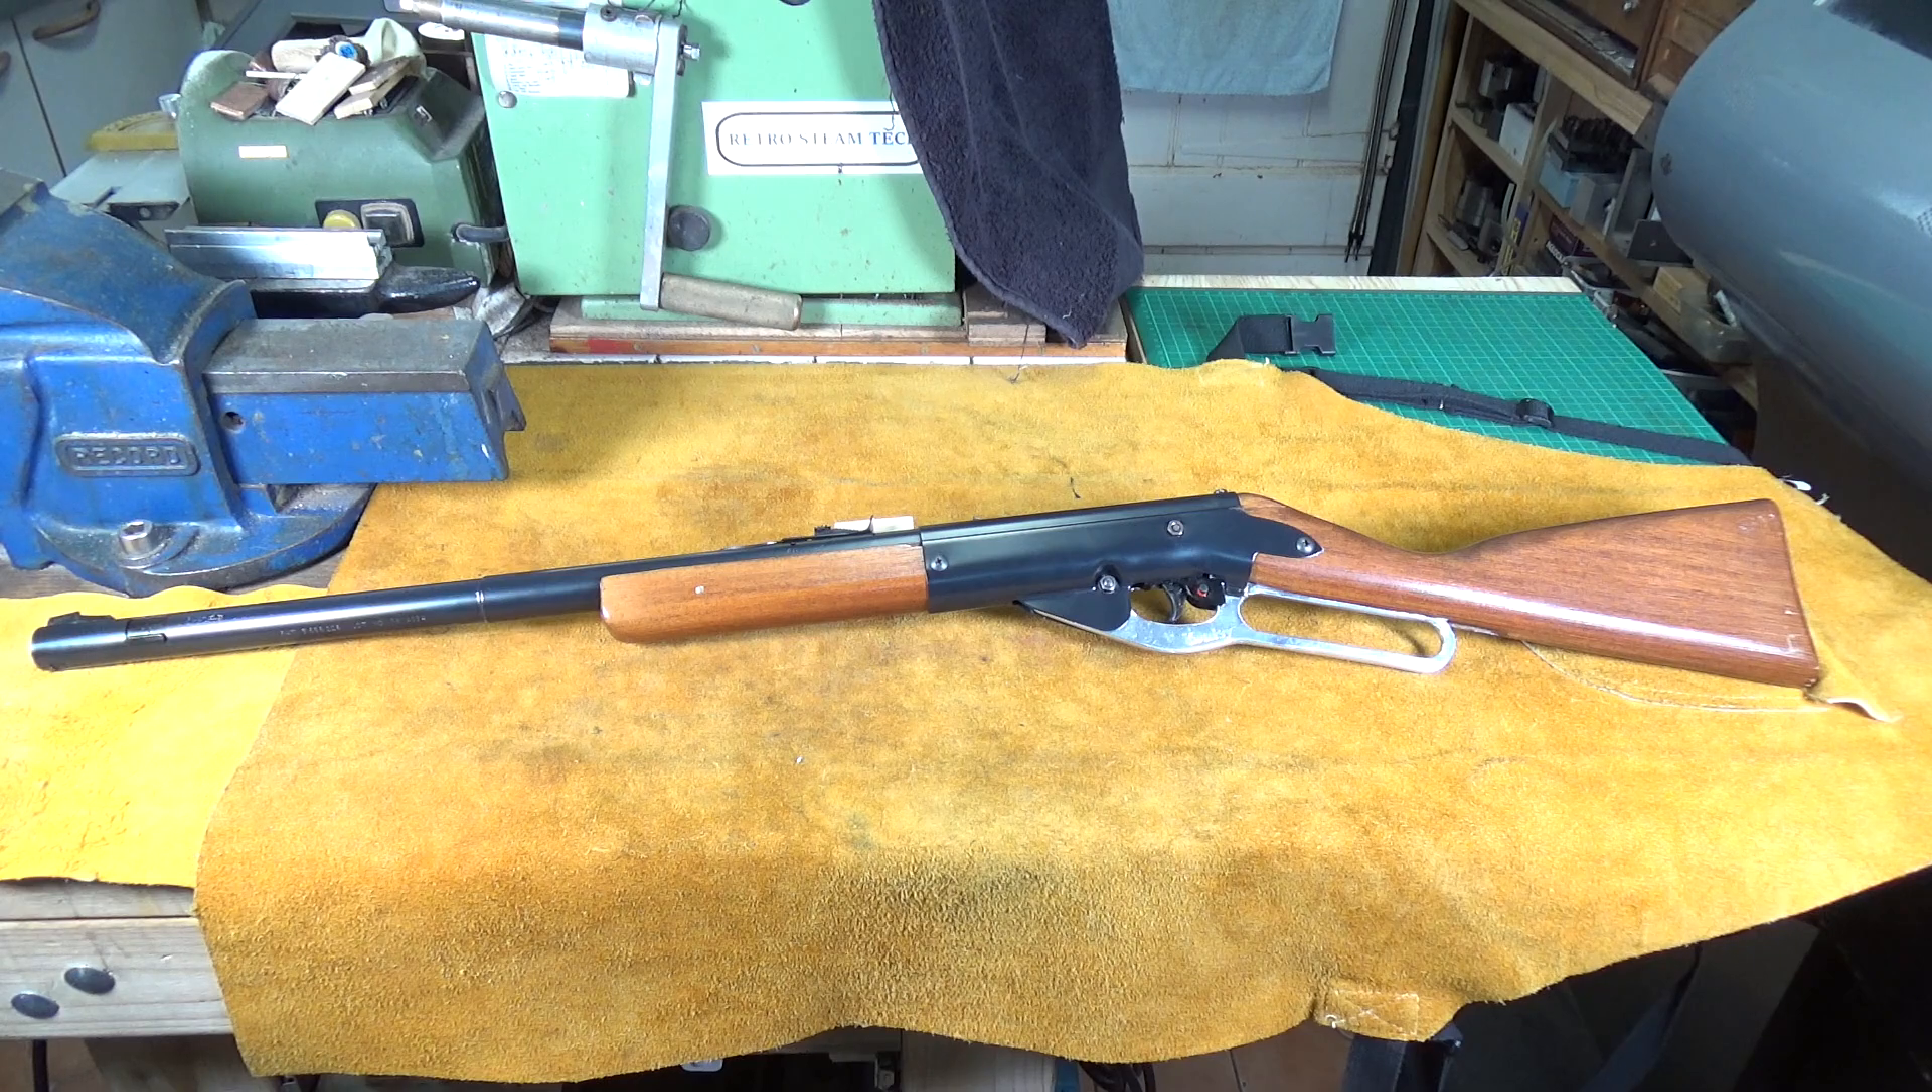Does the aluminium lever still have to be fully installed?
No.